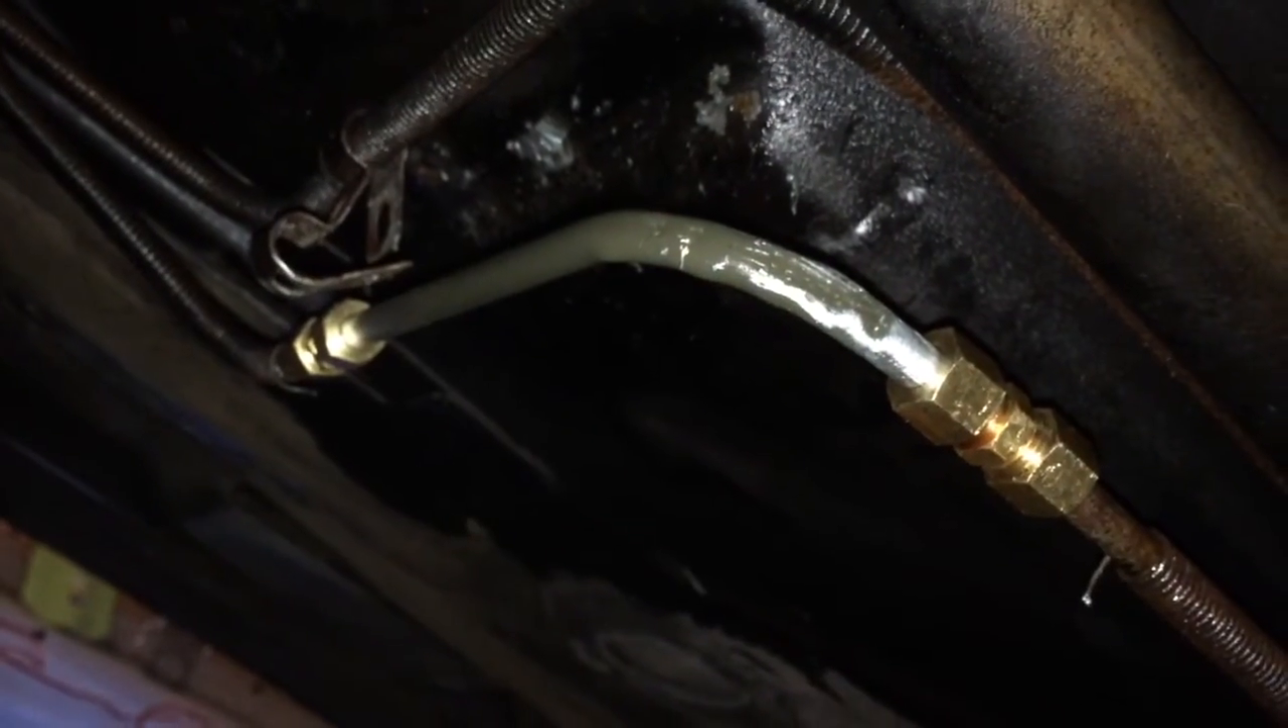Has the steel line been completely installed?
Yes.